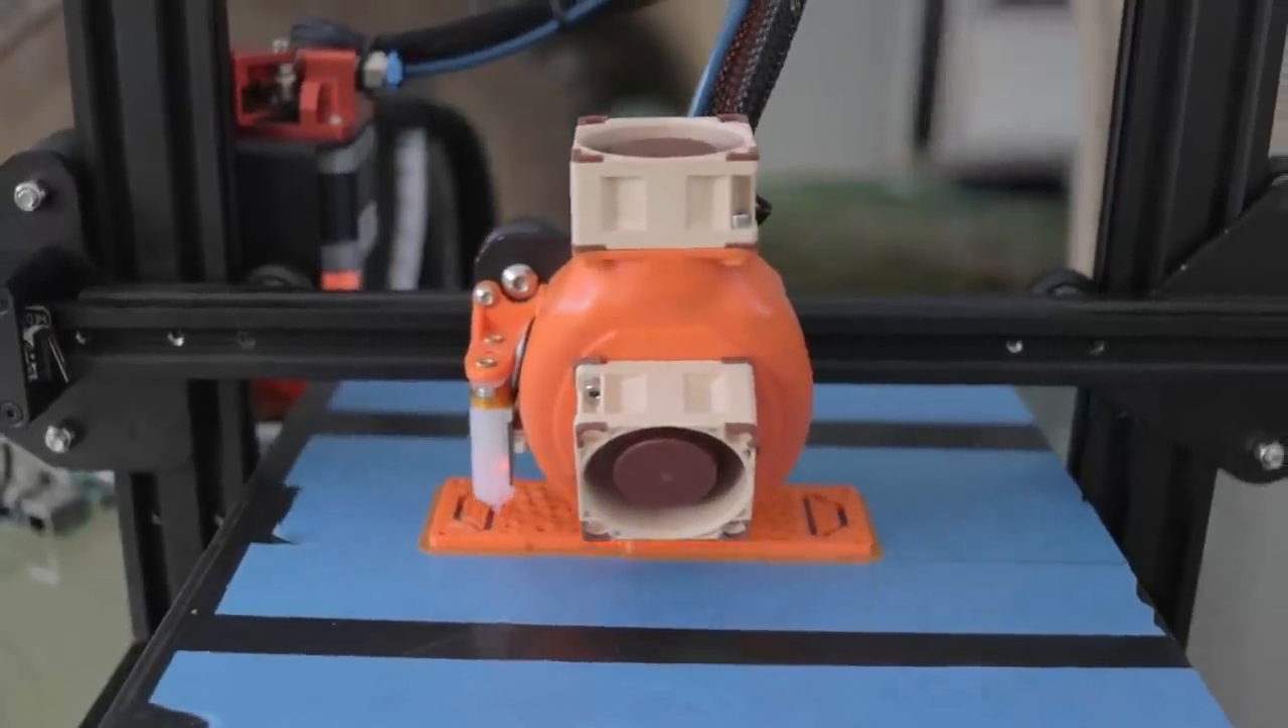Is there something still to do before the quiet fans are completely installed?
No.